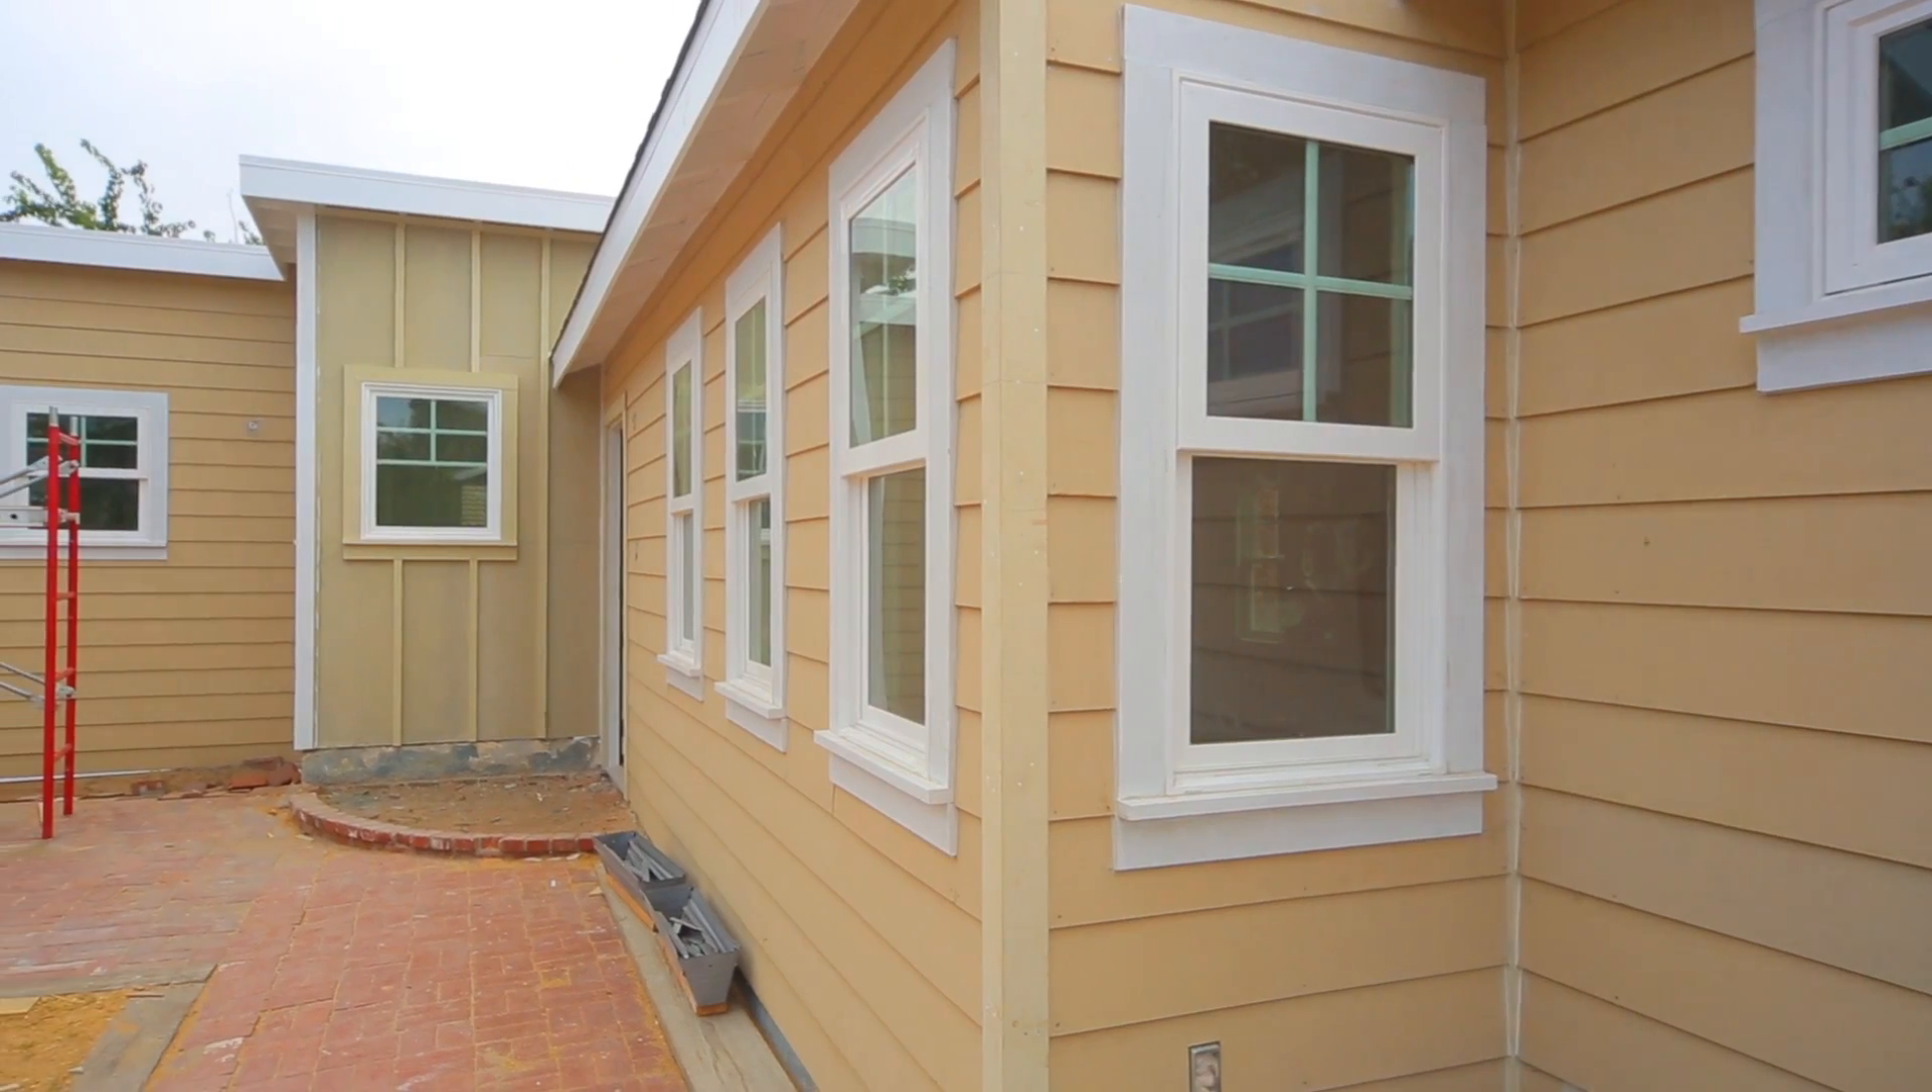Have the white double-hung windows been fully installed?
Yes.